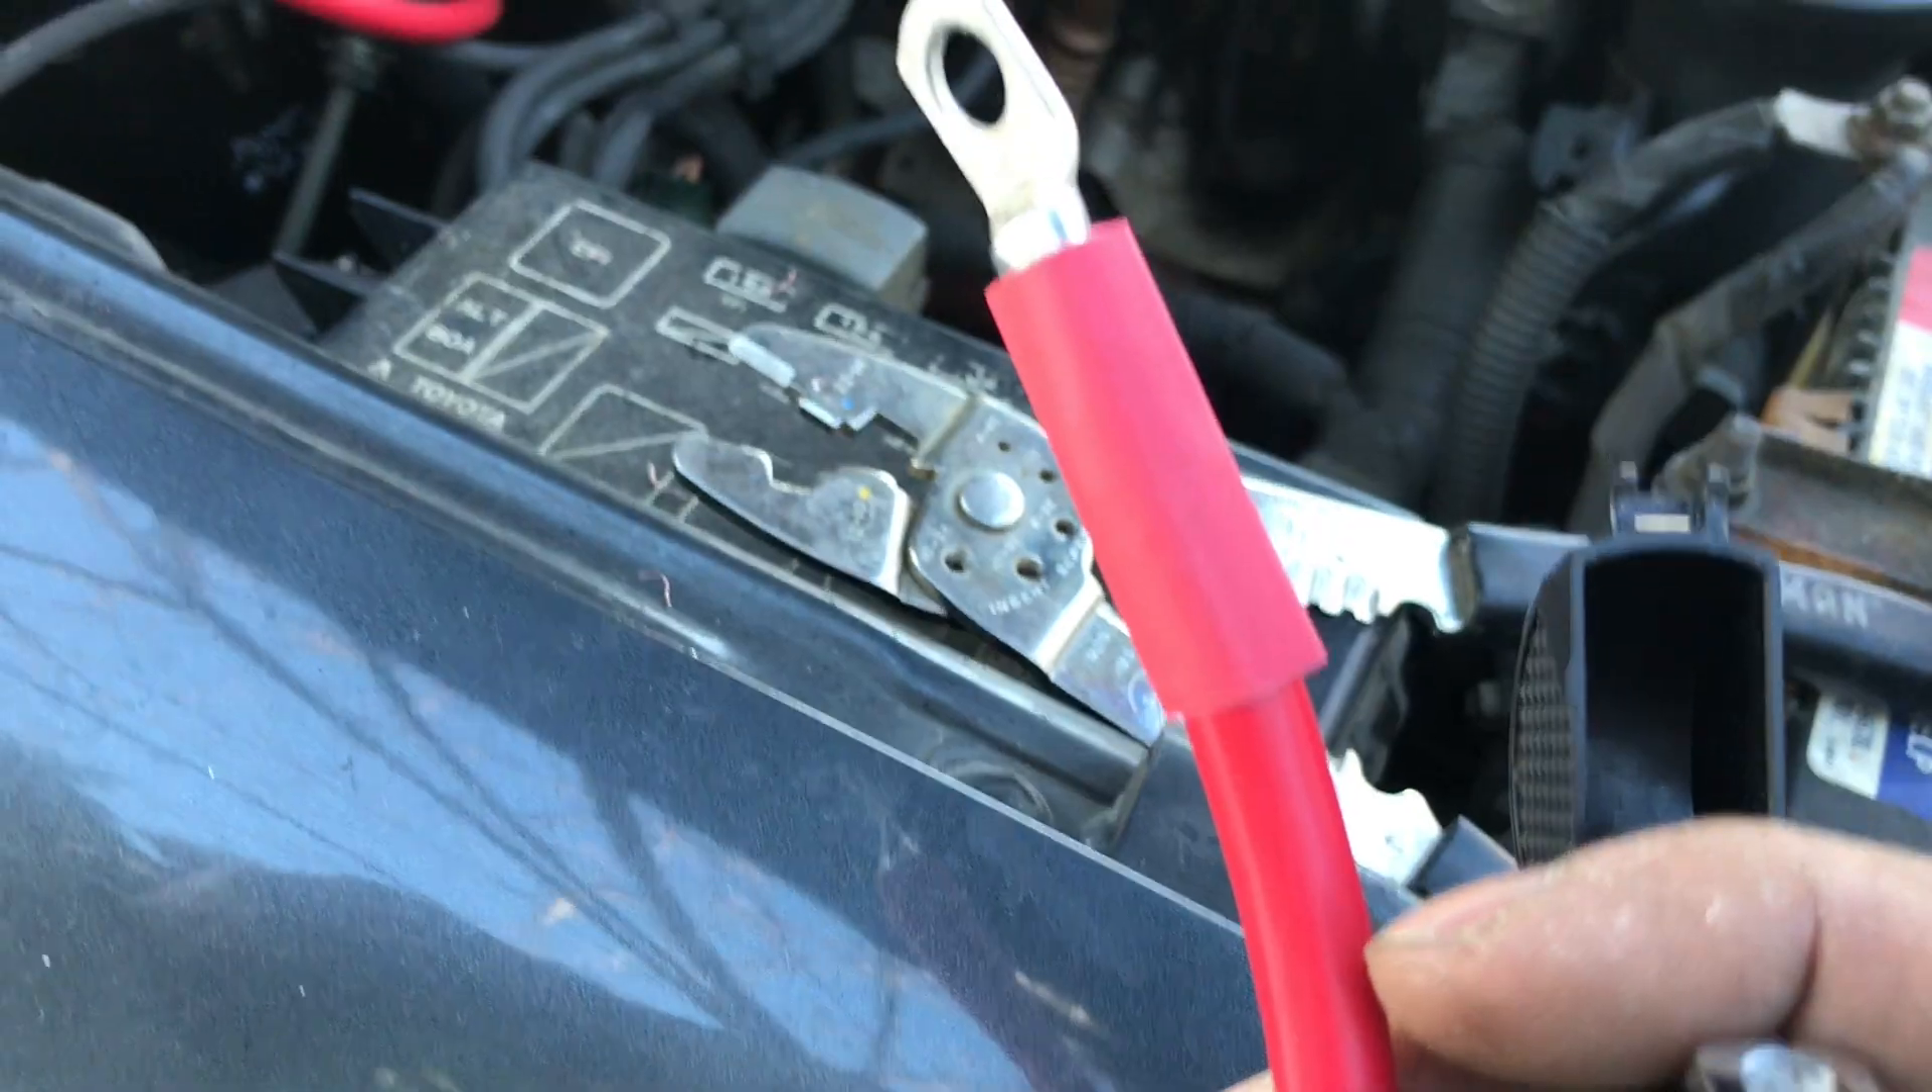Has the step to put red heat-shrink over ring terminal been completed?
Yes.